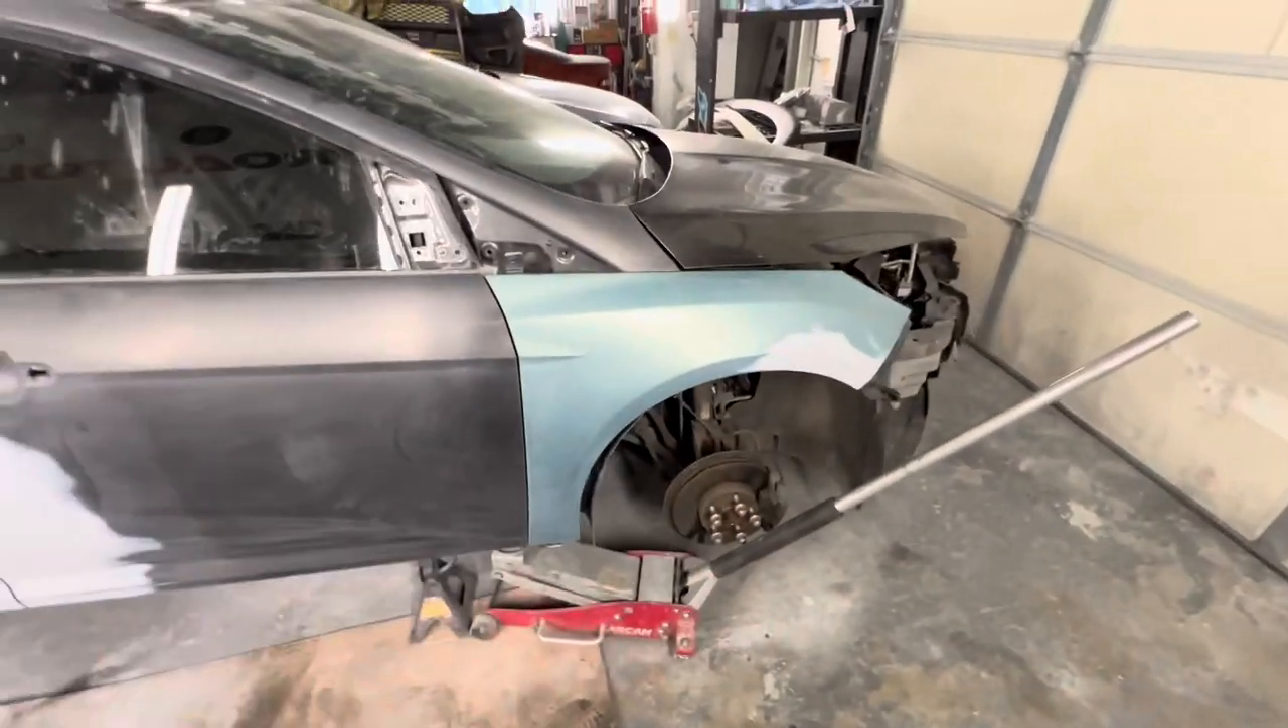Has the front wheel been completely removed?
Yes.